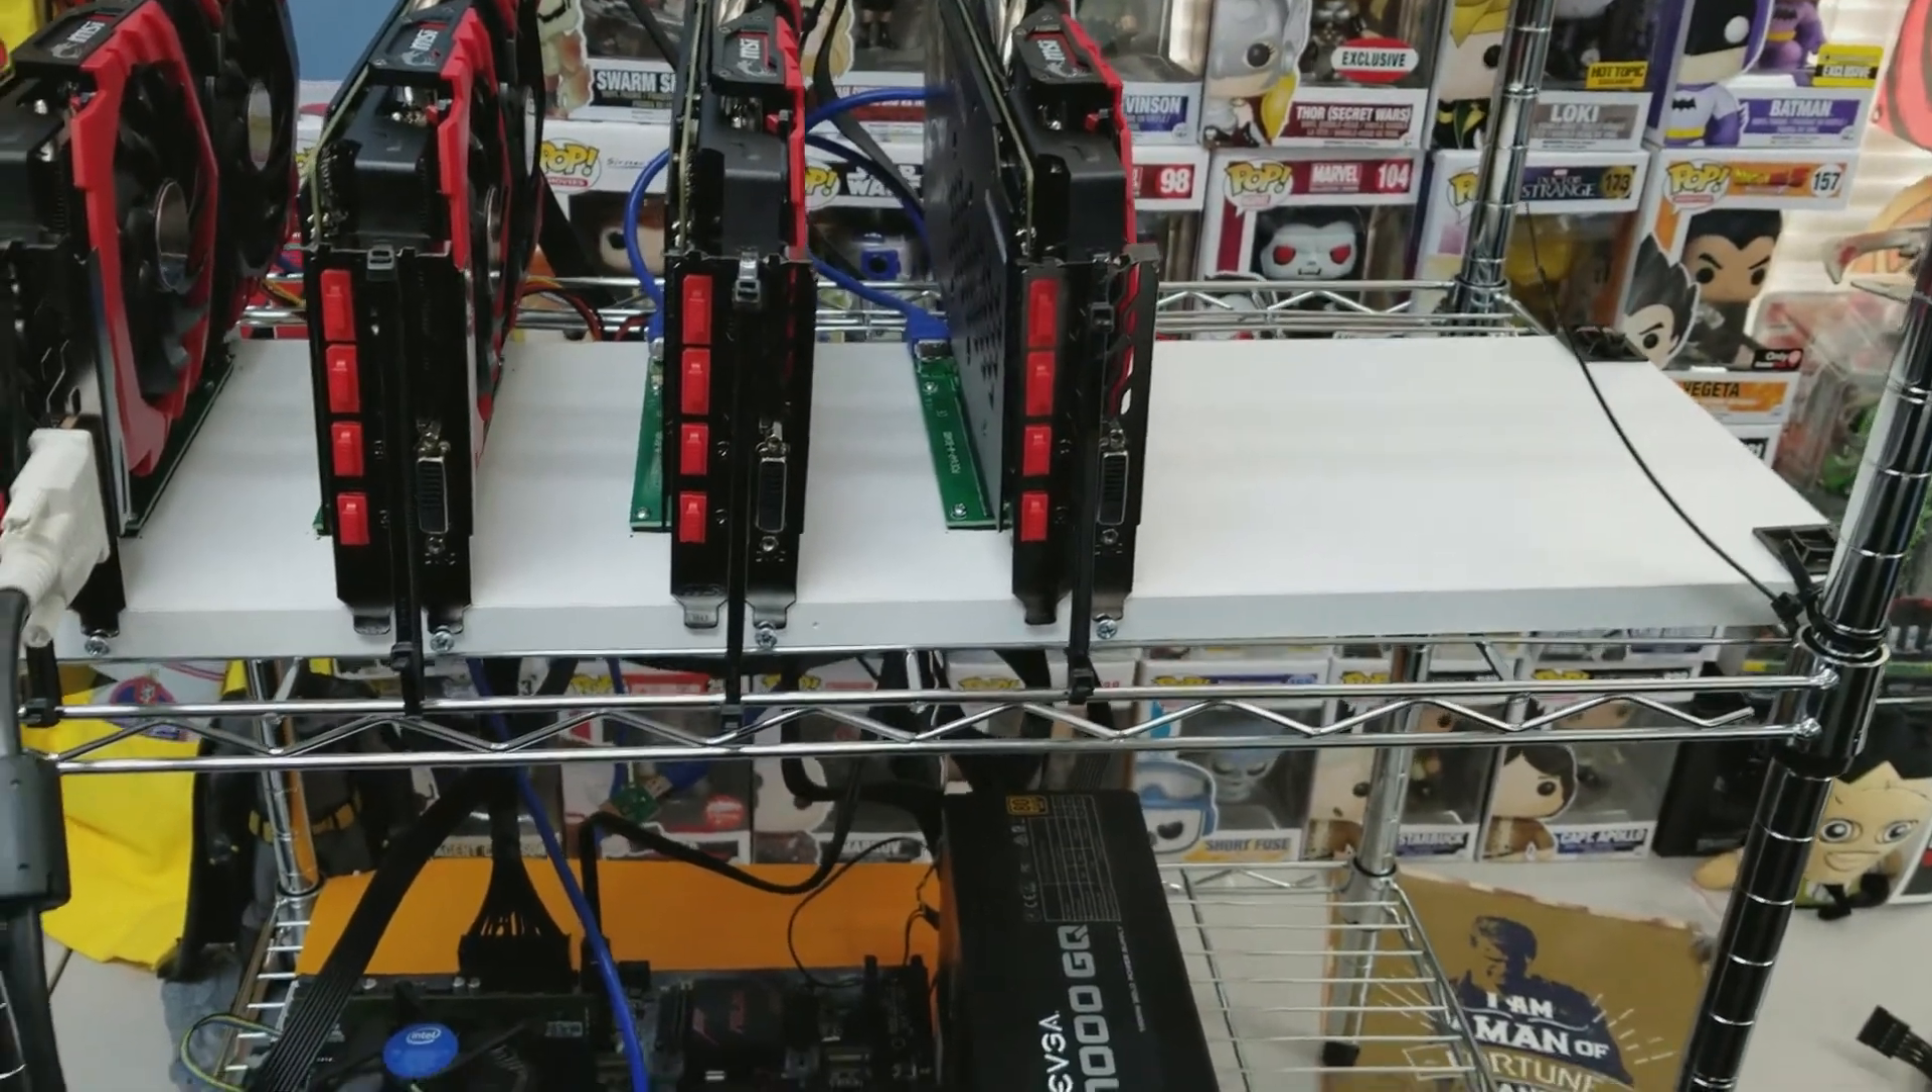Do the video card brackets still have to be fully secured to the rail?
No.